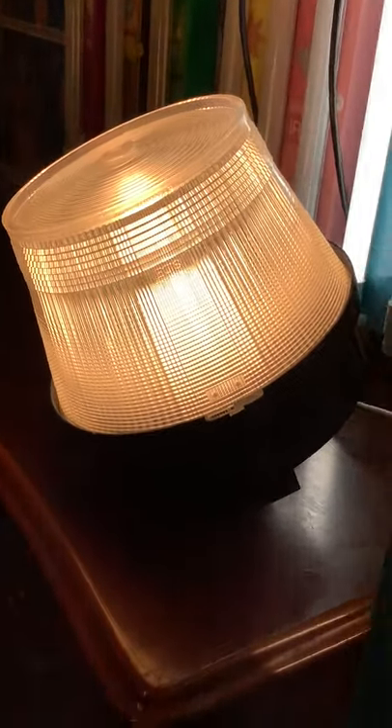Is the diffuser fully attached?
Yes.